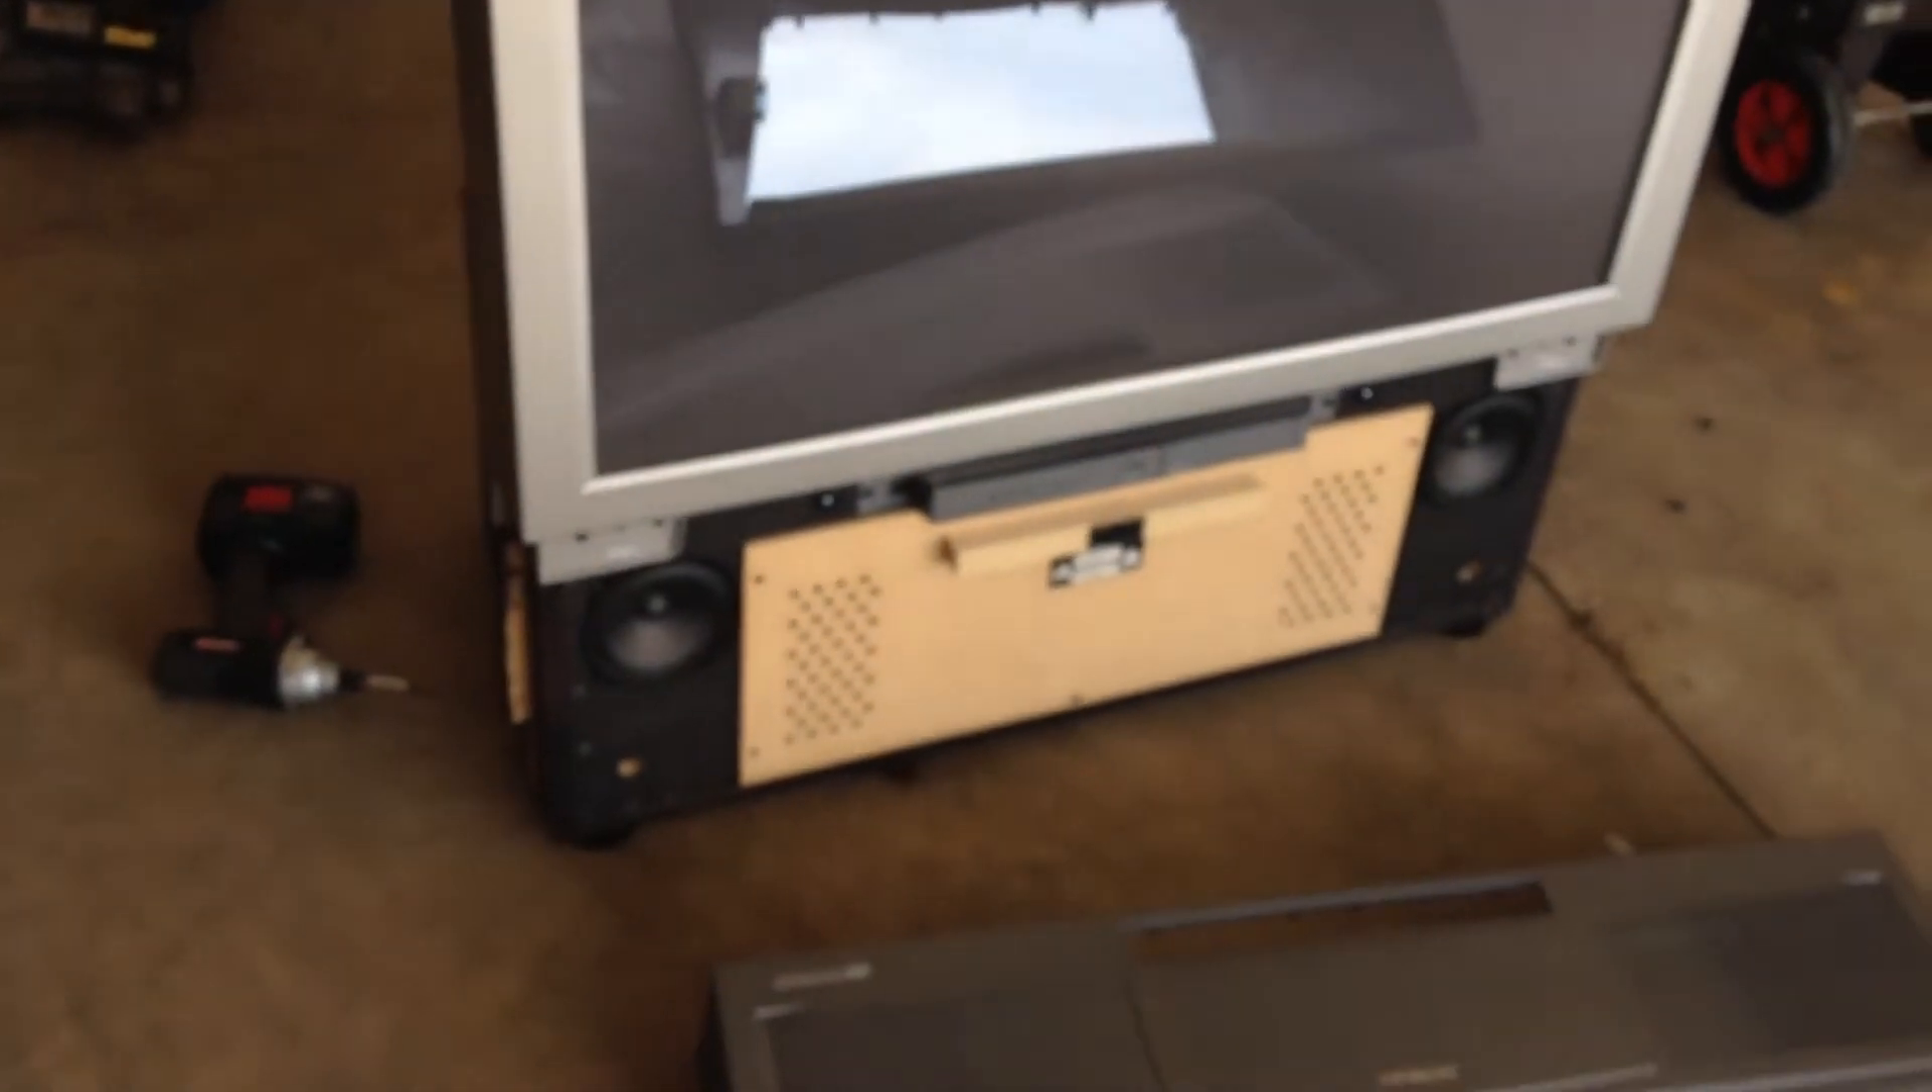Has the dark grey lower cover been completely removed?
Yes.